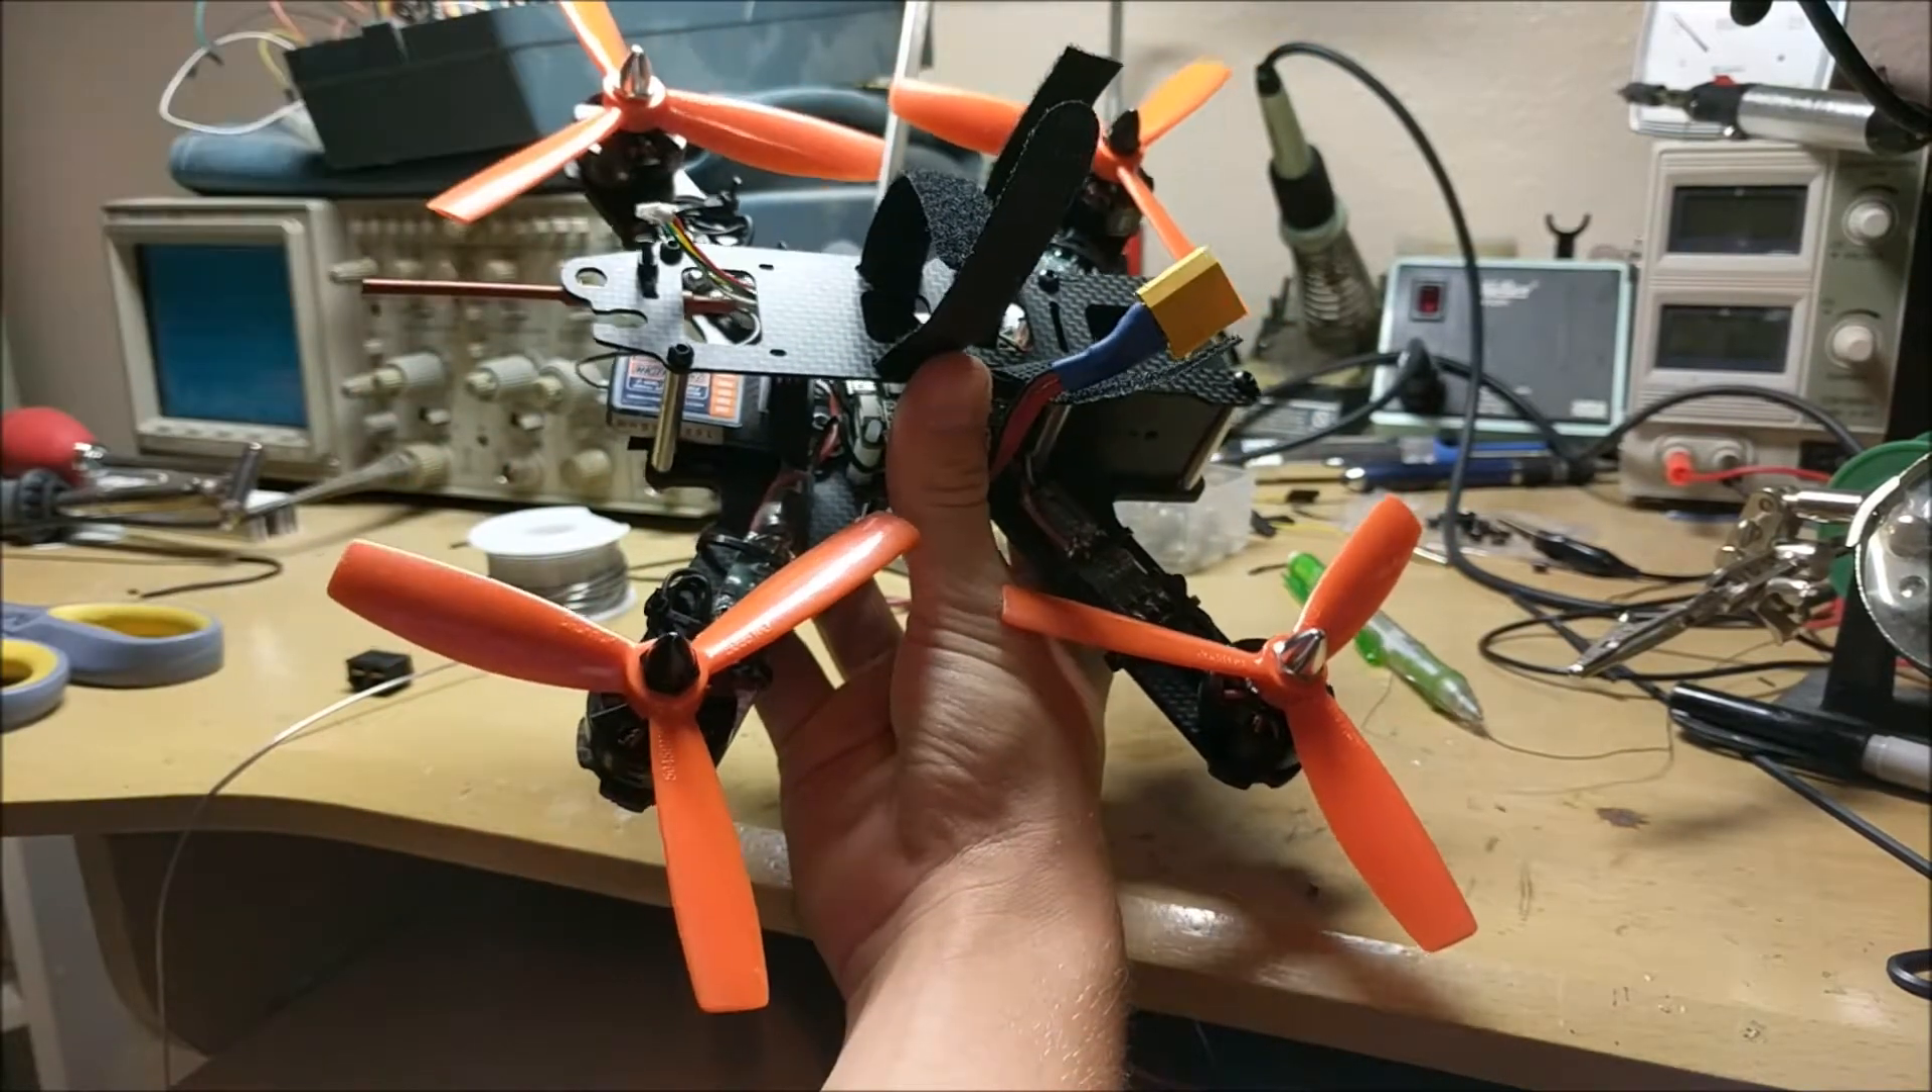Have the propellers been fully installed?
Yes.